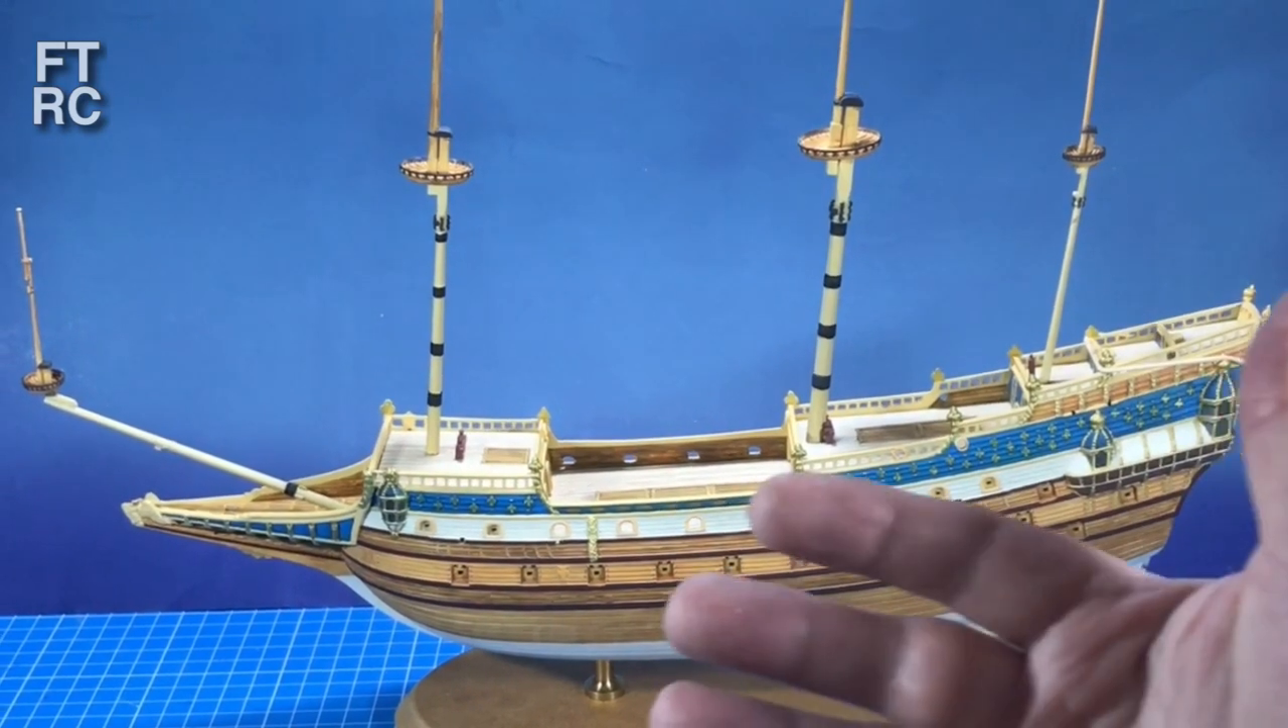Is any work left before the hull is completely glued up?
No.